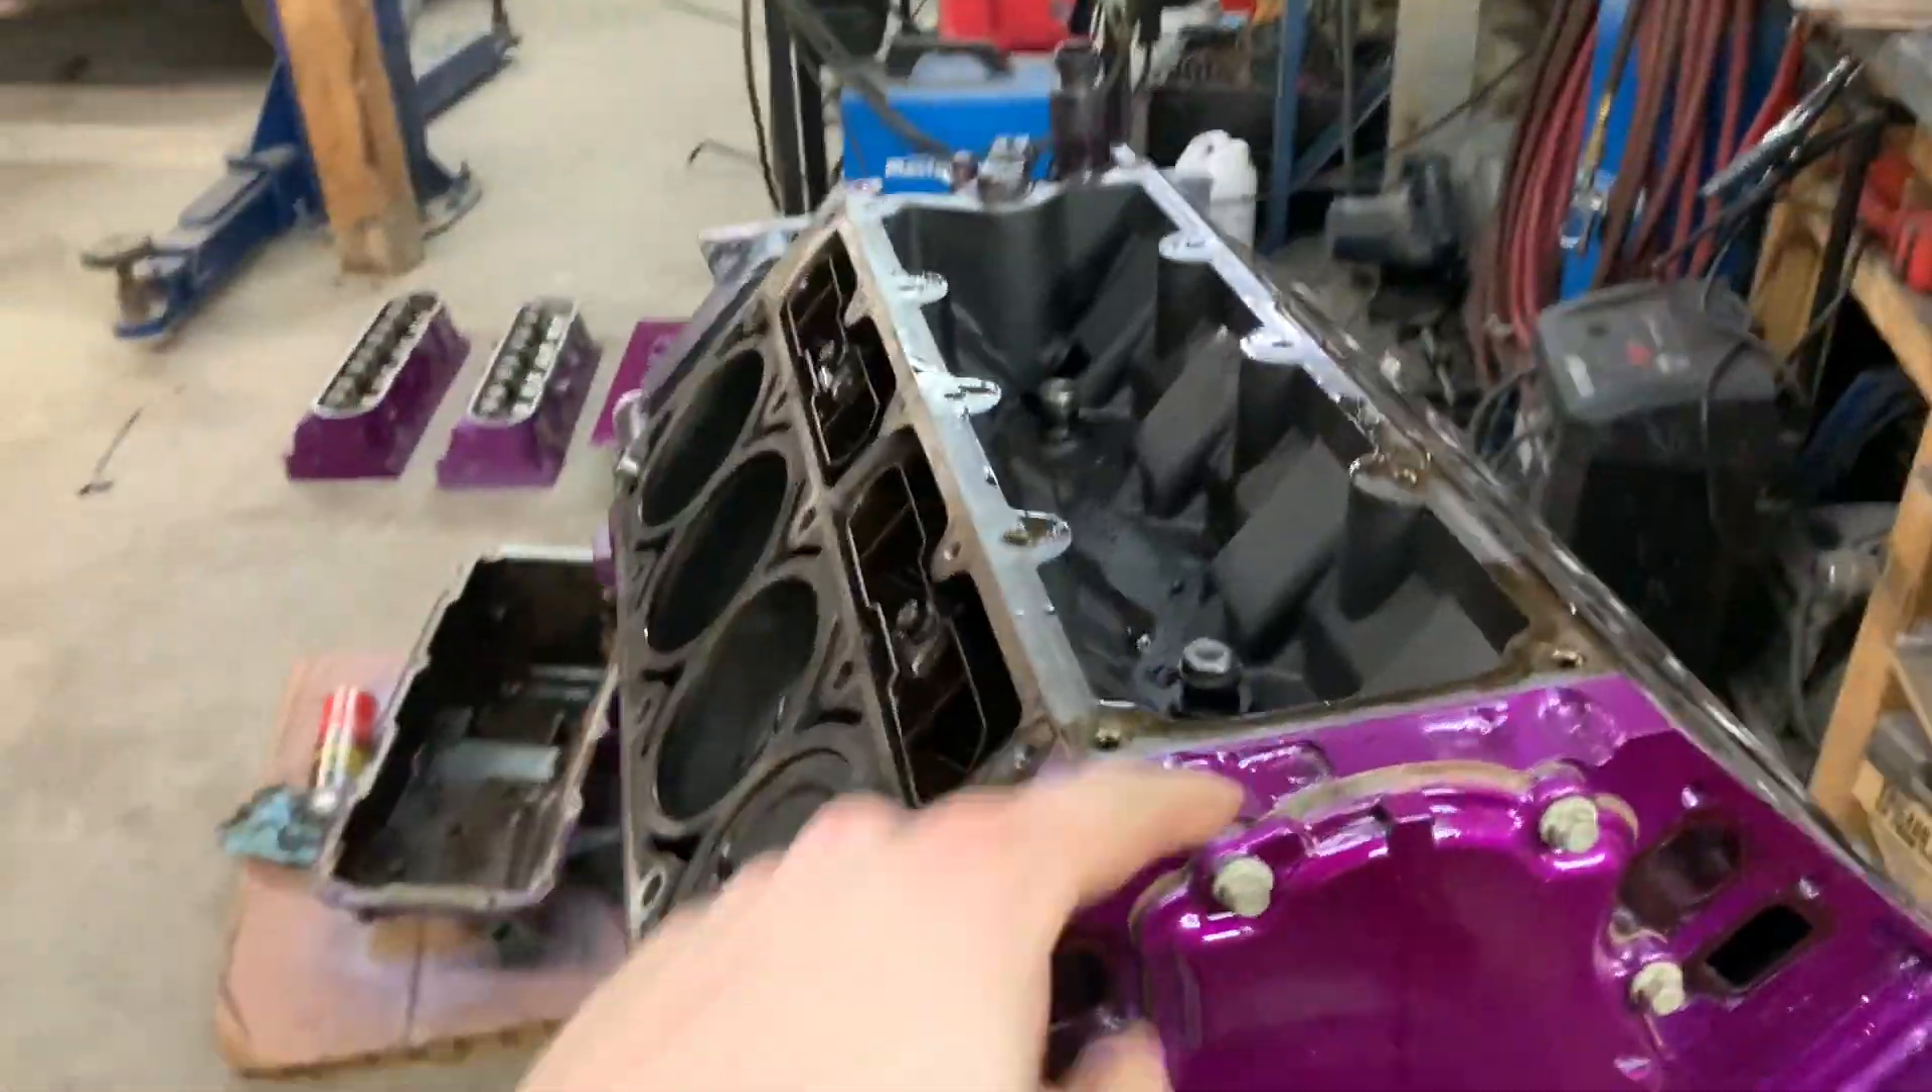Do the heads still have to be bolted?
Yes.